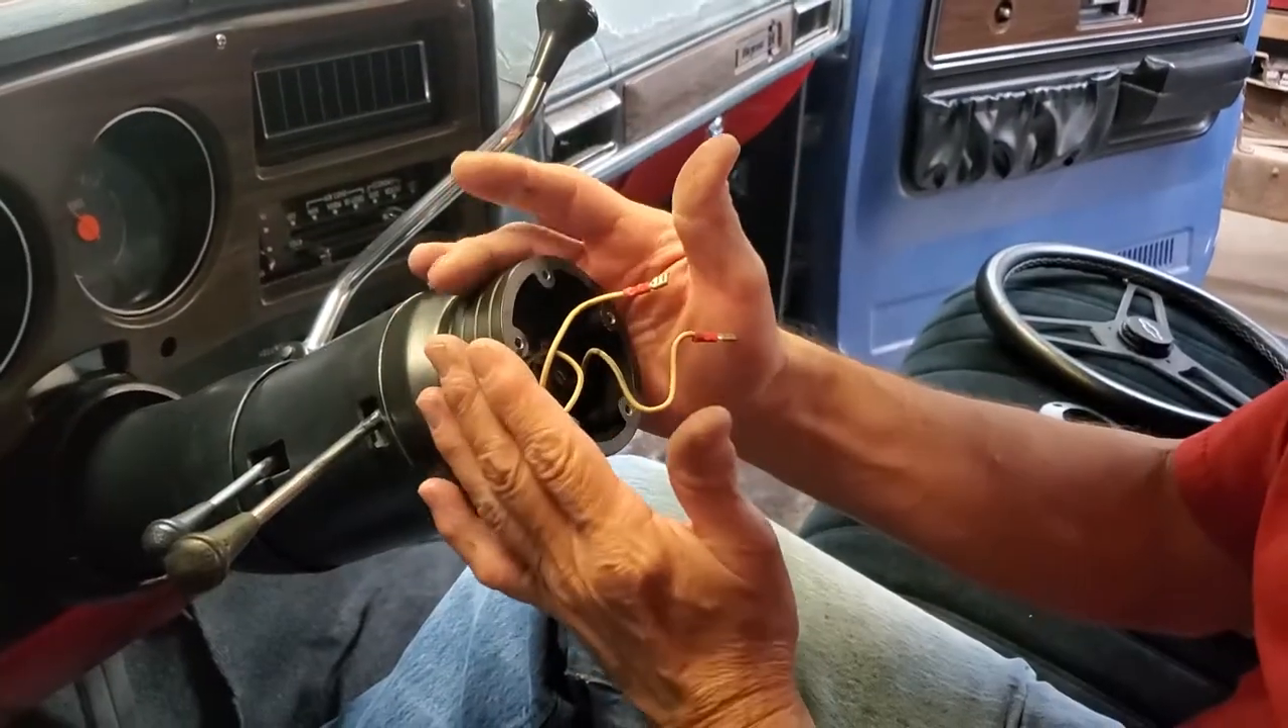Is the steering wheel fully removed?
Yes.